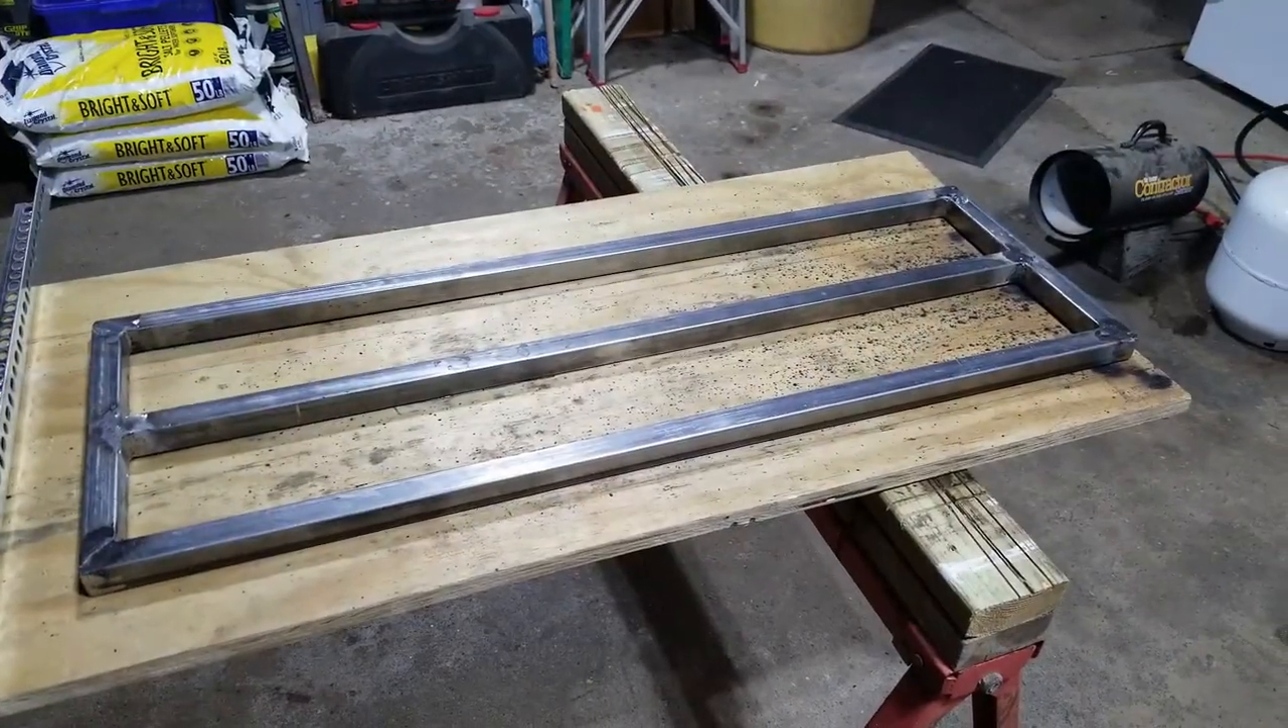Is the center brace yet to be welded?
No.